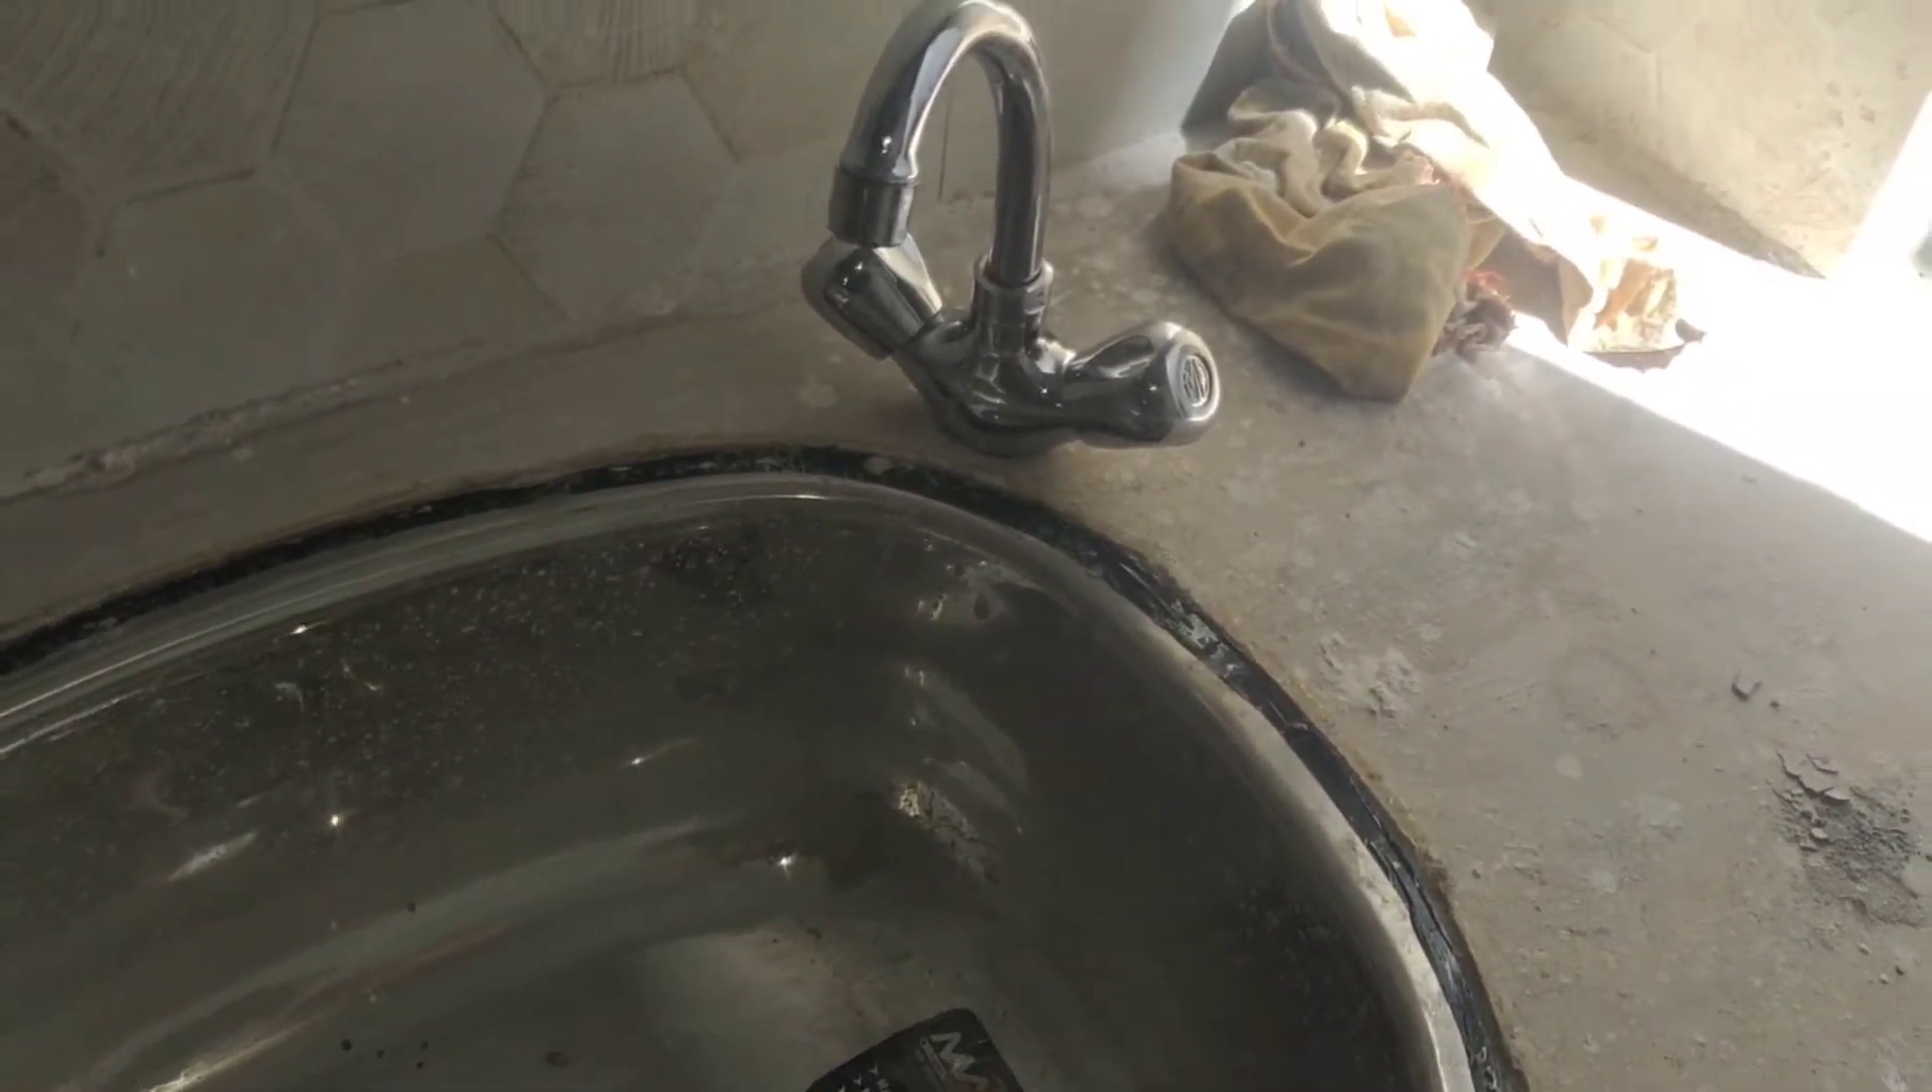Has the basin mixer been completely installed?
Yes.